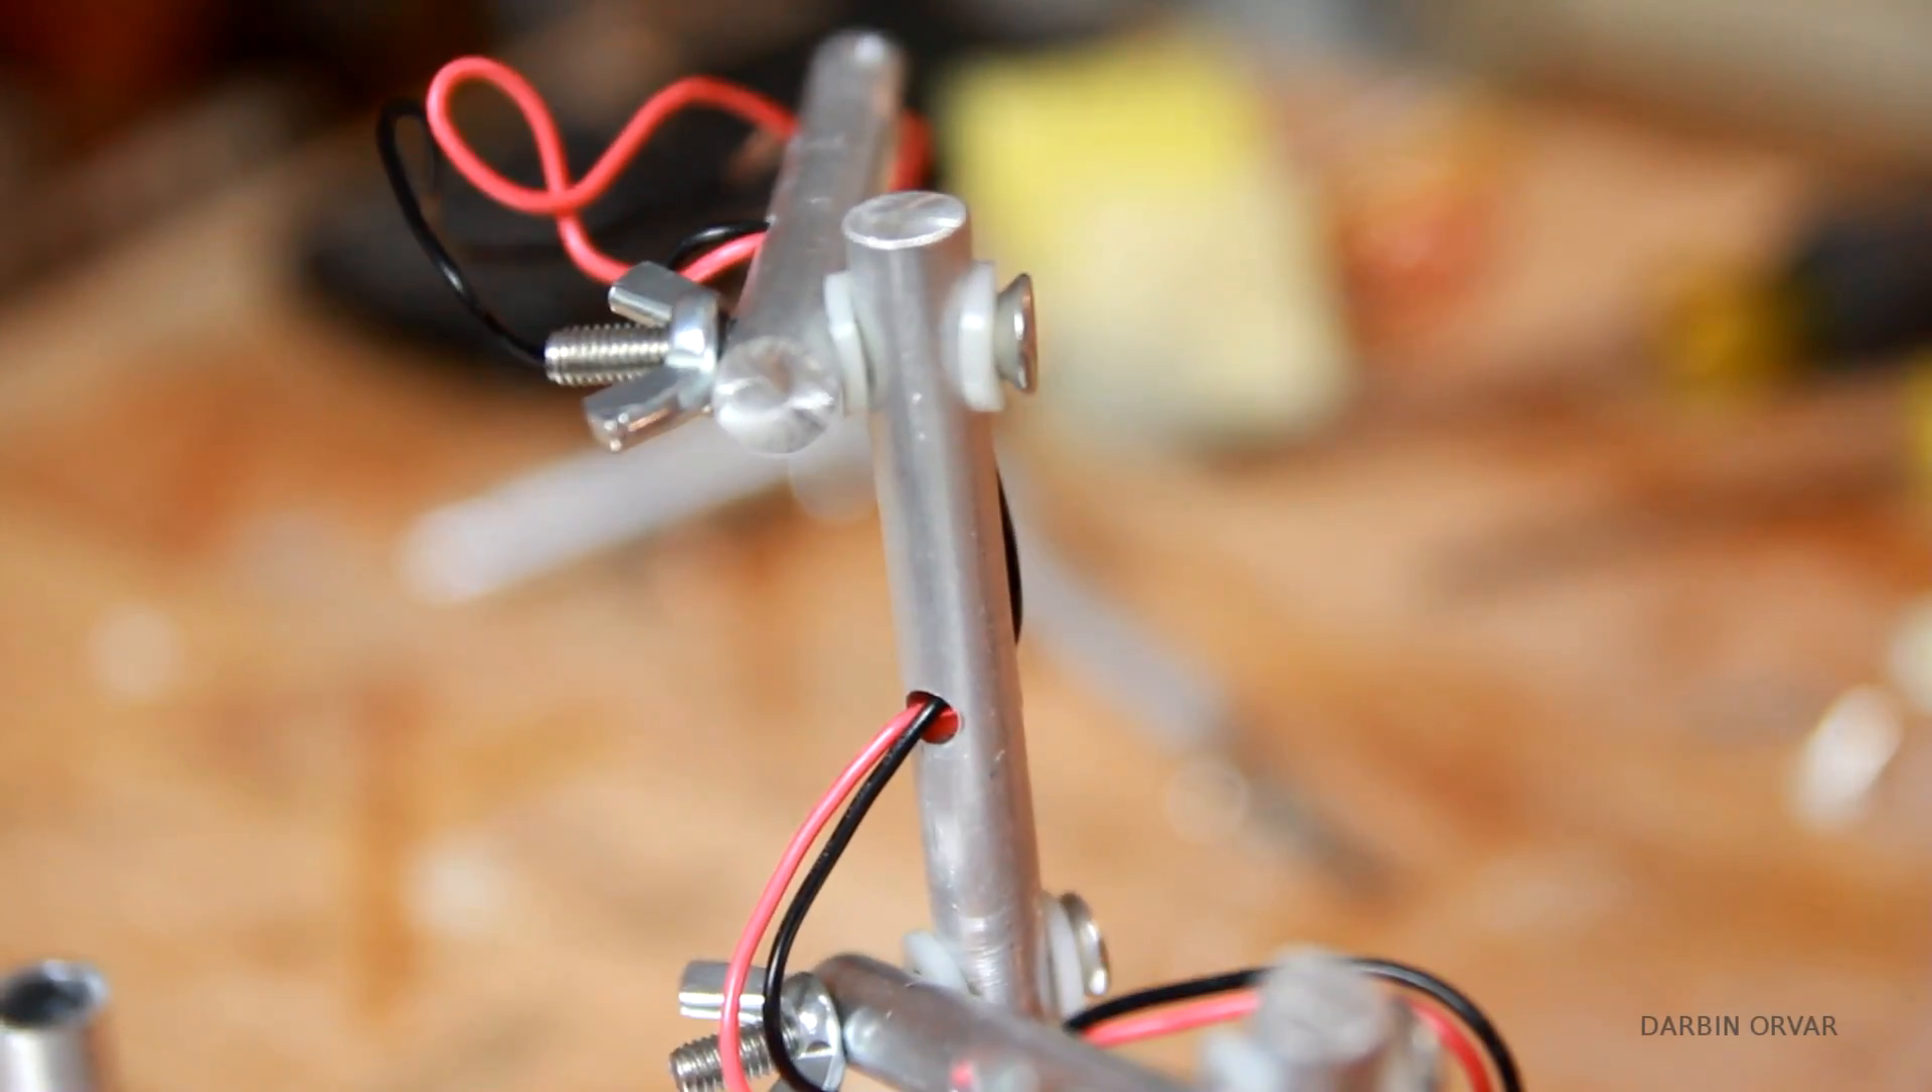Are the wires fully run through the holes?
Yes.